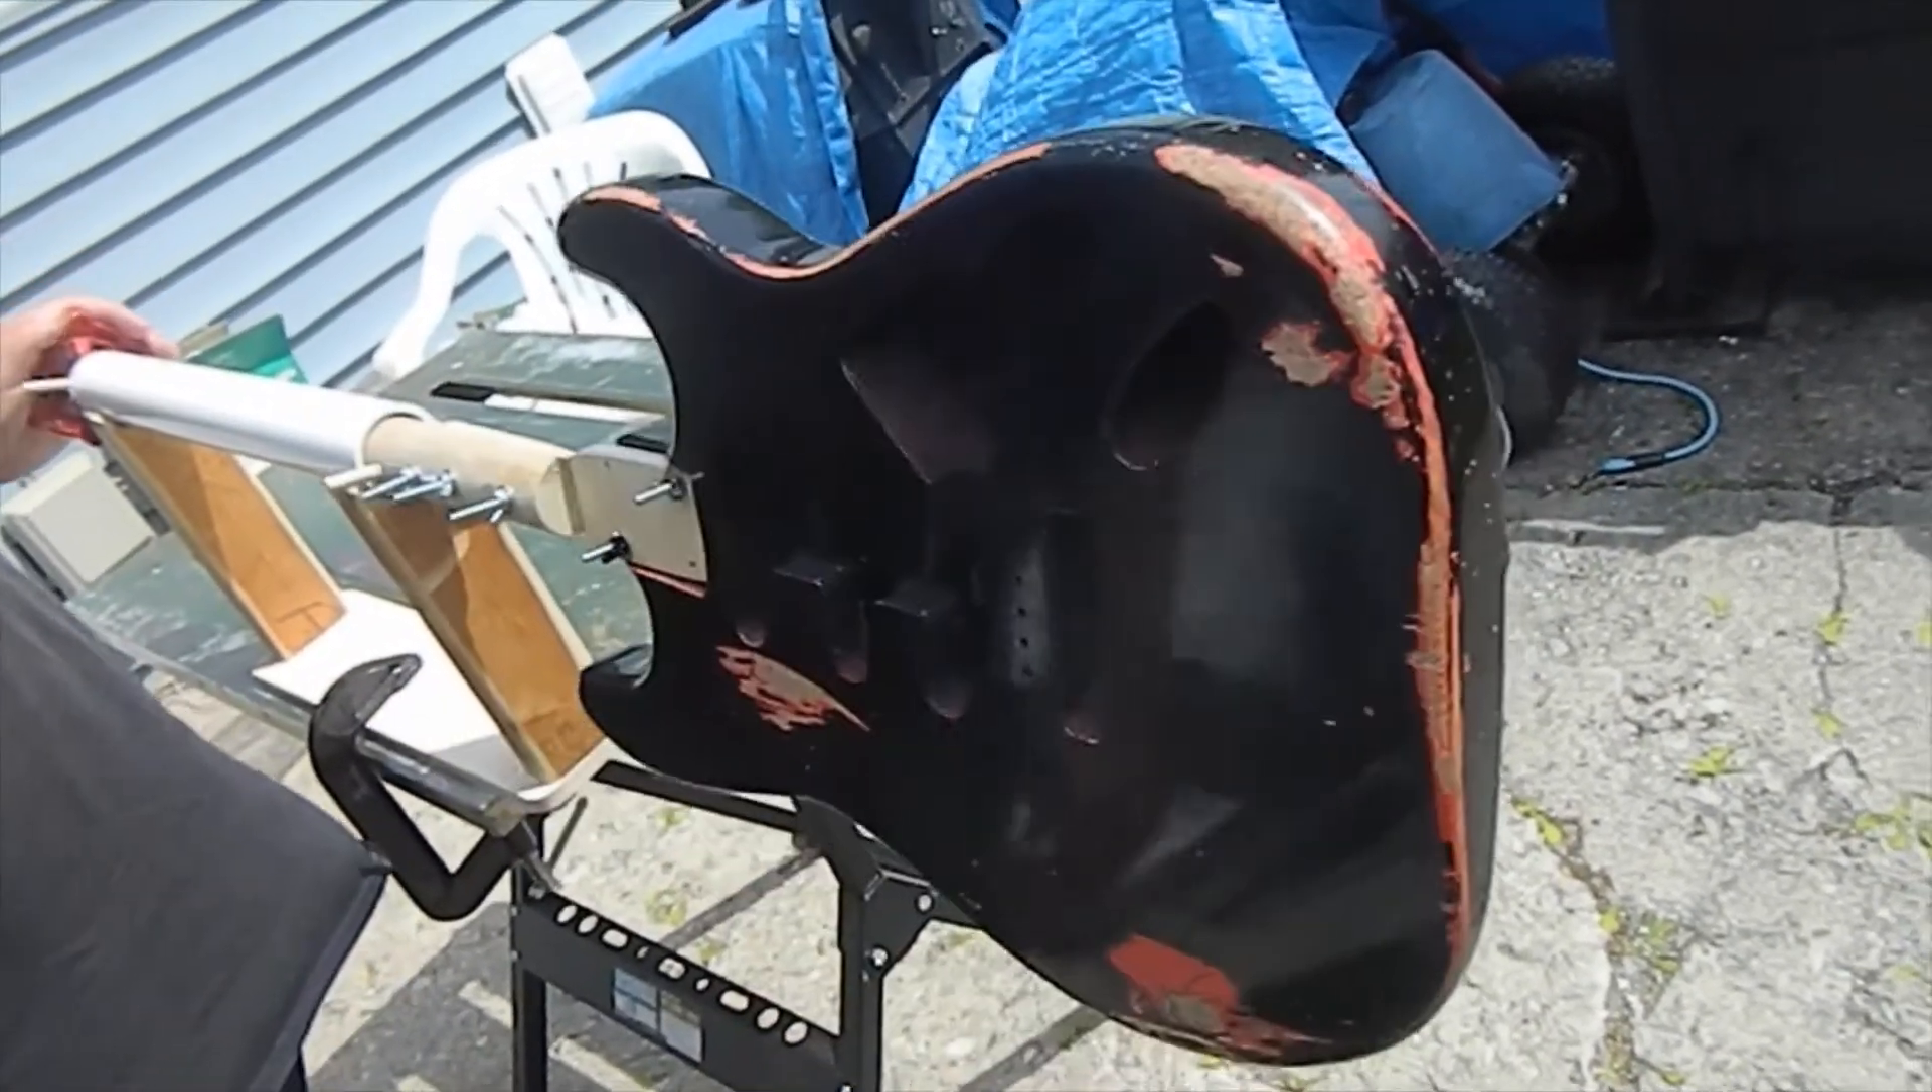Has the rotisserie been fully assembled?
Yes.